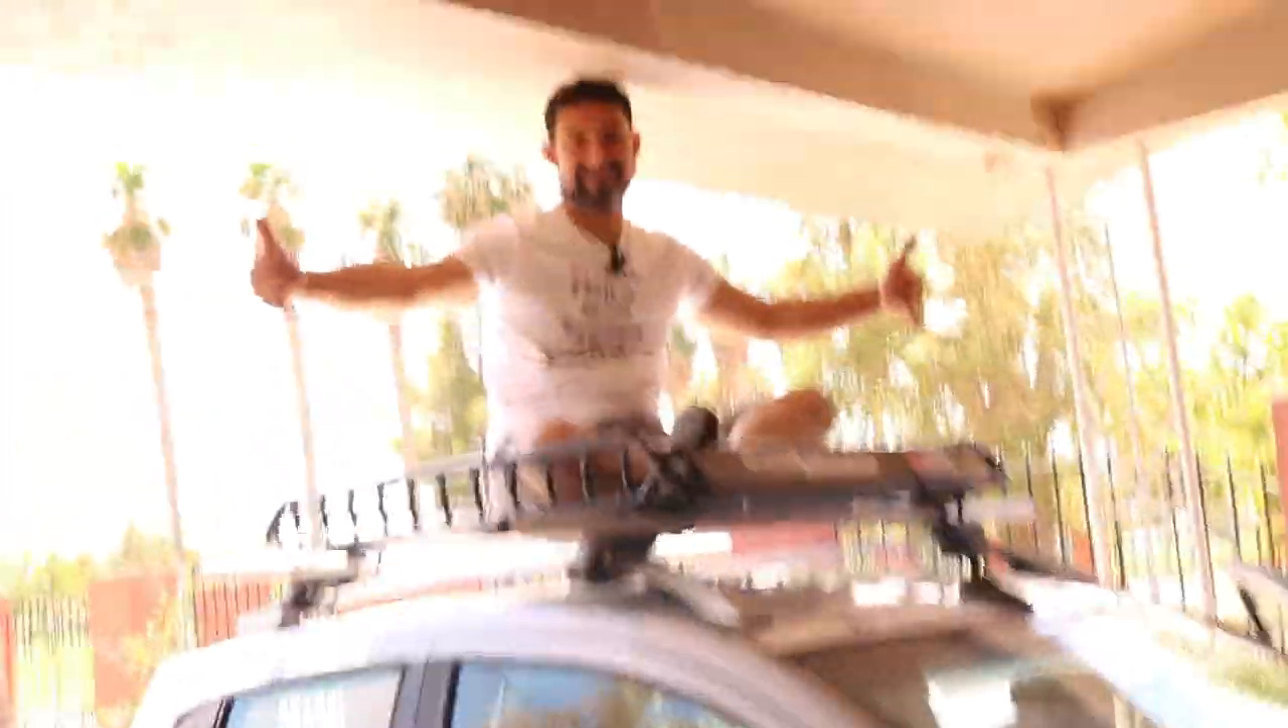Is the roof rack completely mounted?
Yes.